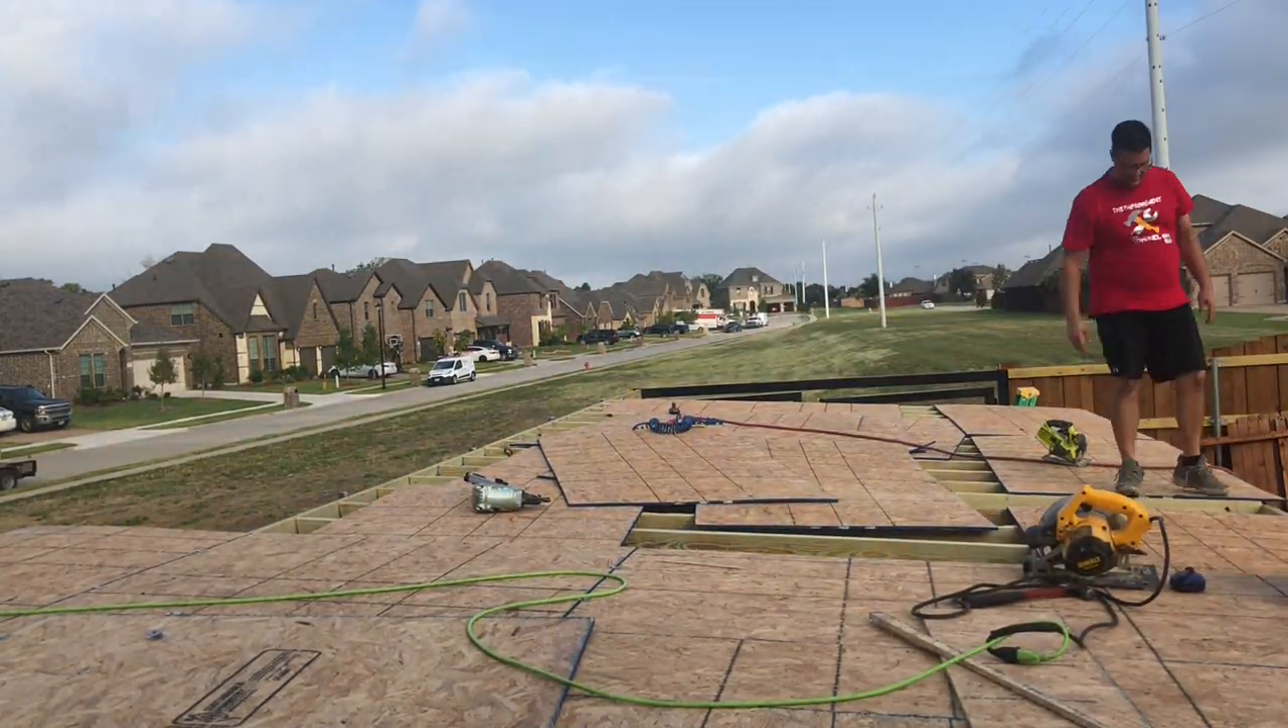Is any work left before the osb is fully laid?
Yes.